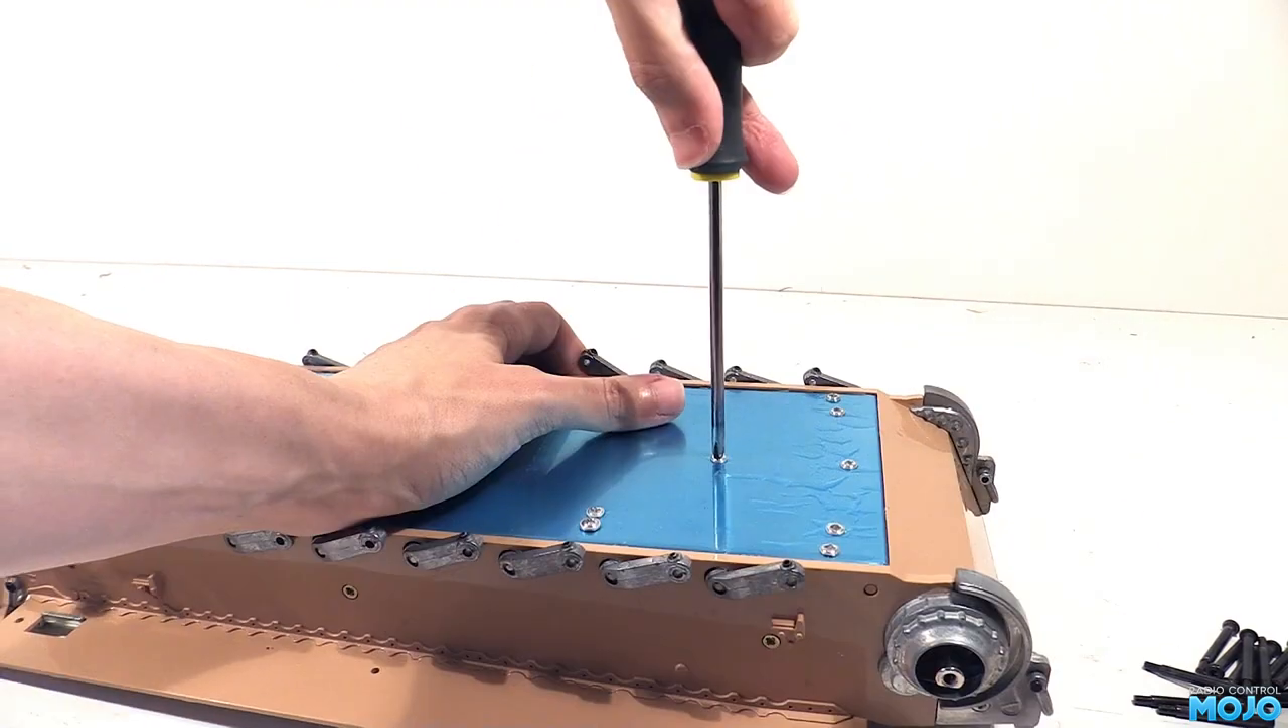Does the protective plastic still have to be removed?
Yes.